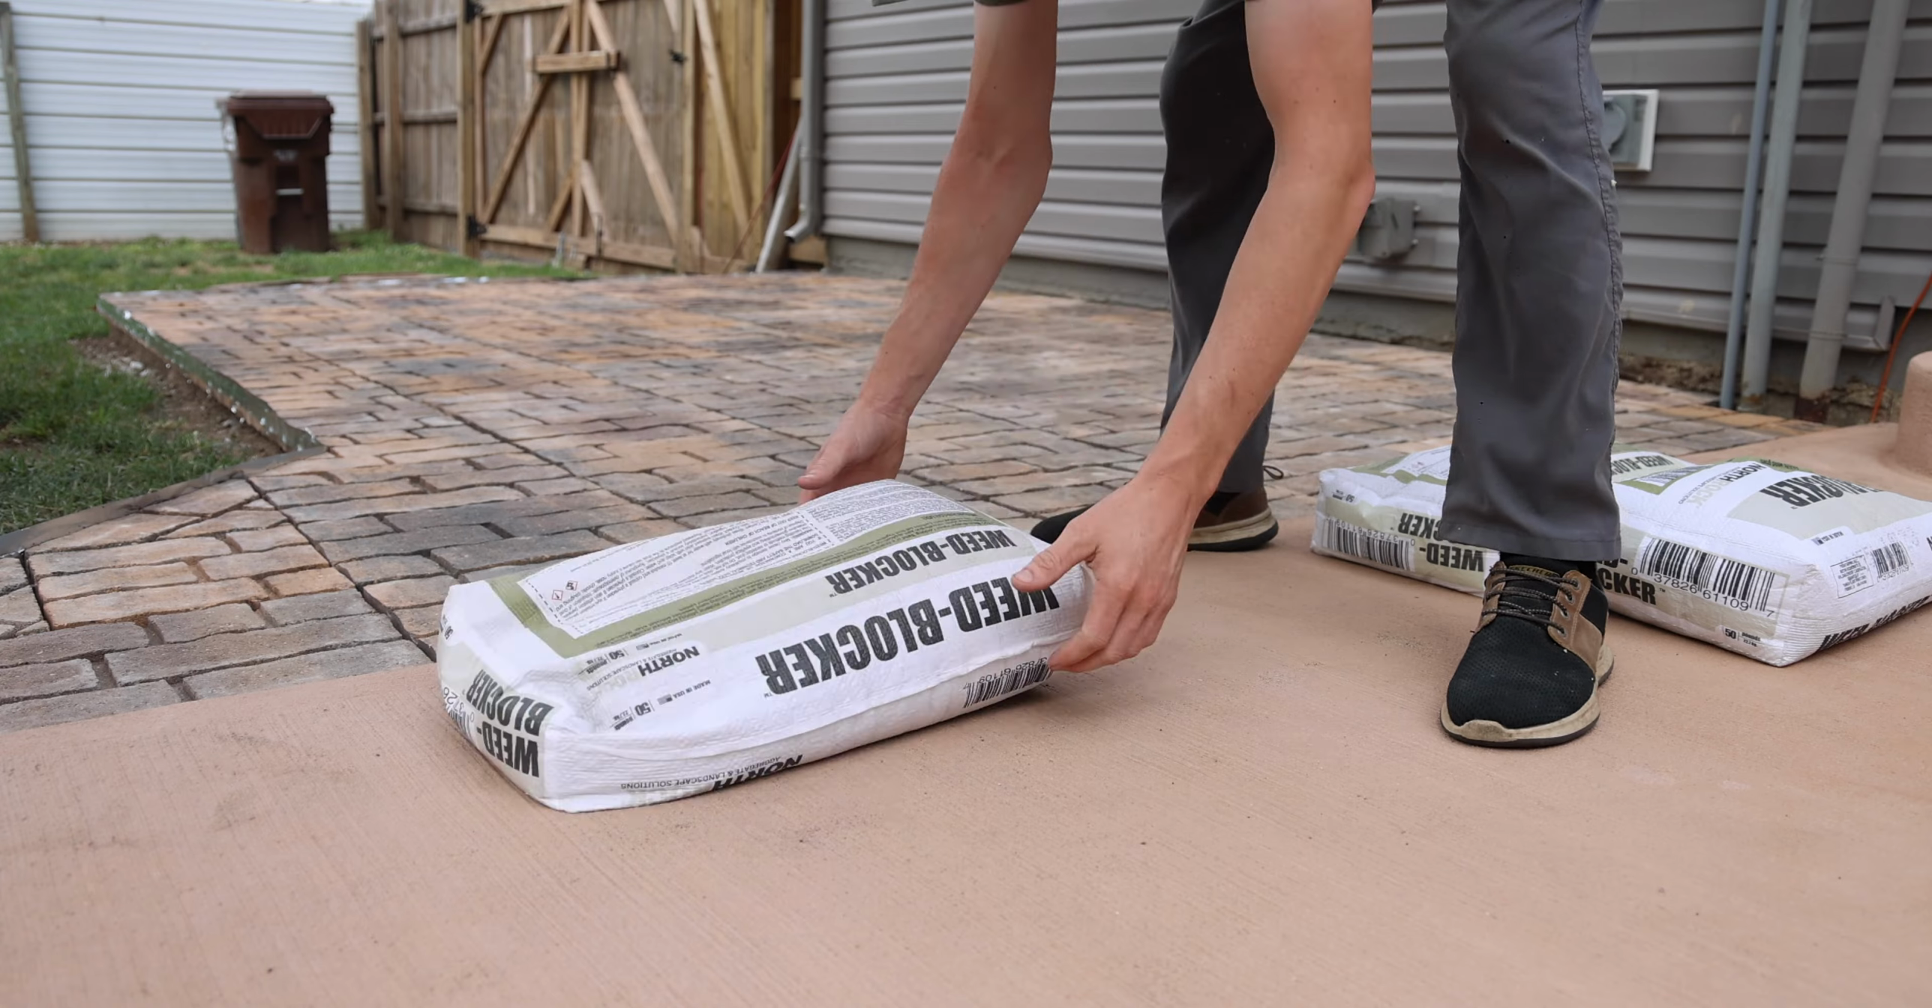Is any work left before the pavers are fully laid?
No.